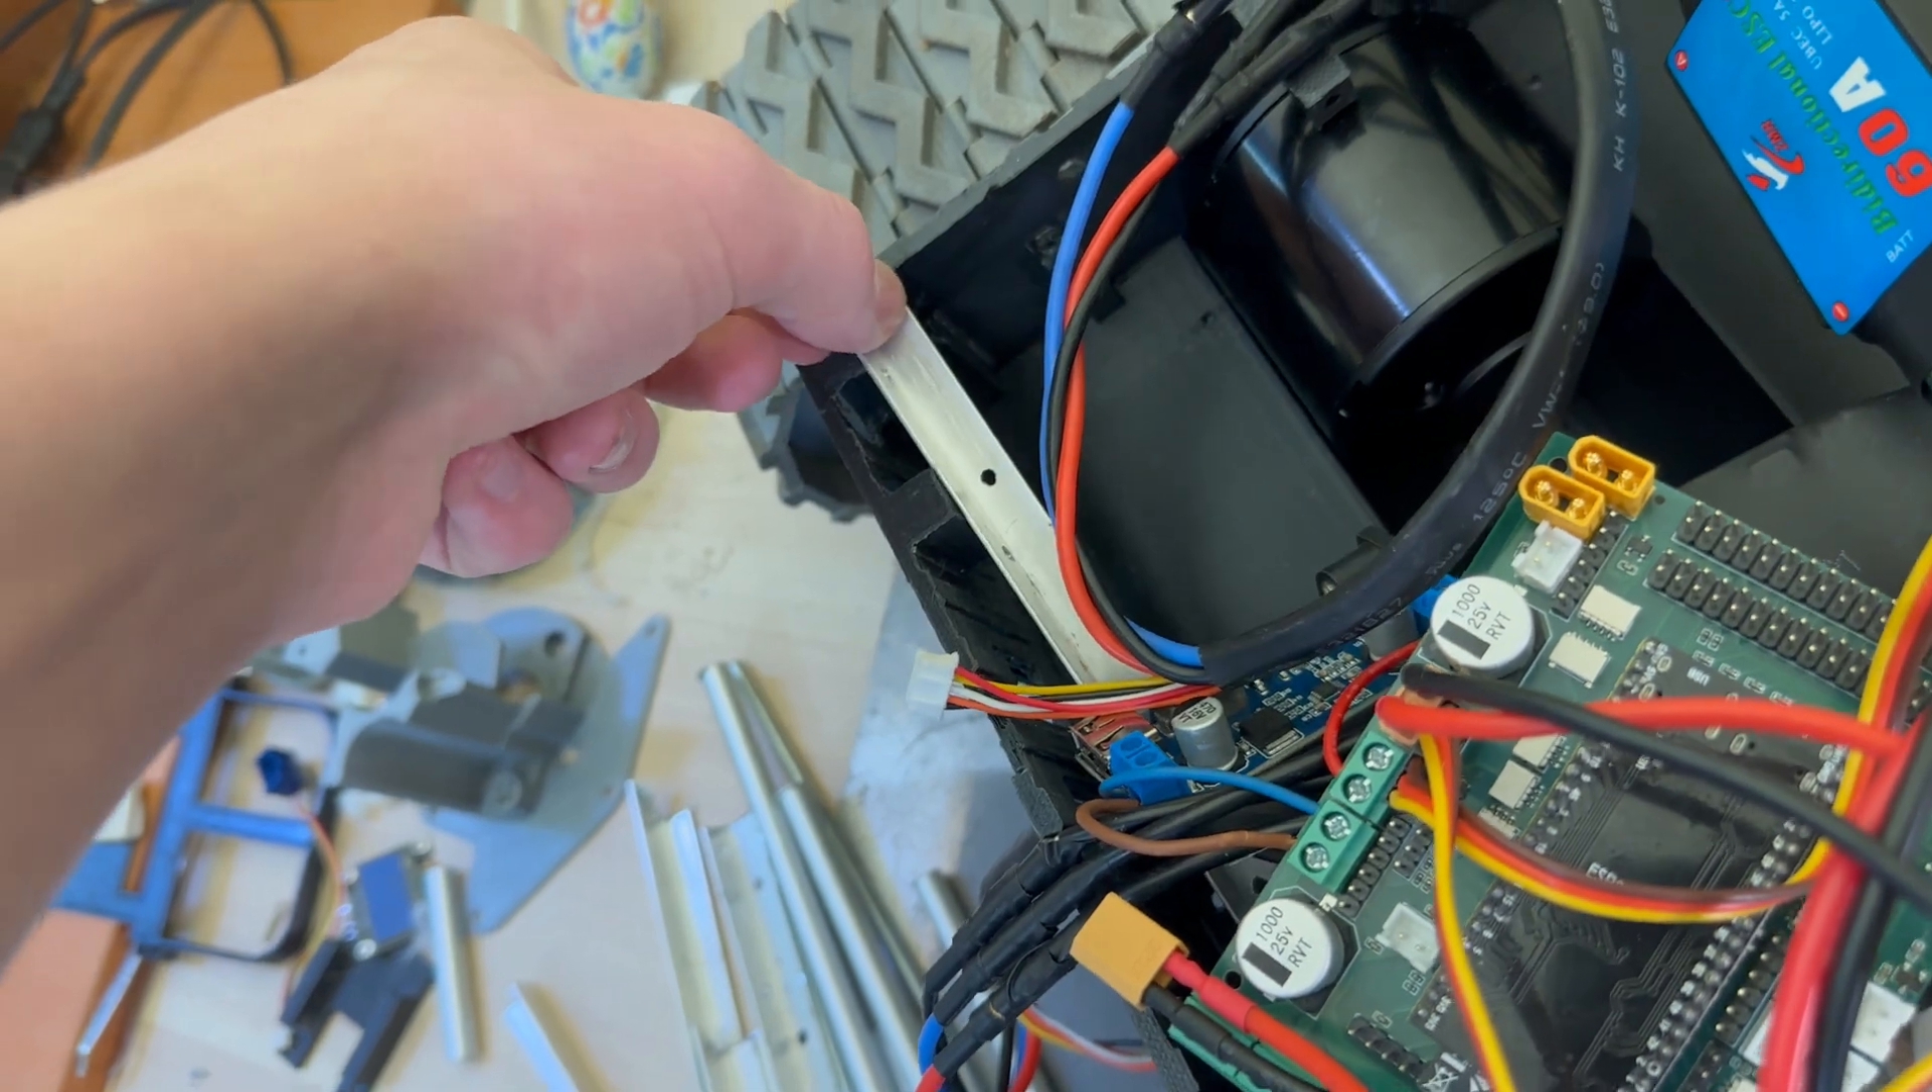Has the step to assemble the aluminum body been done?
No.